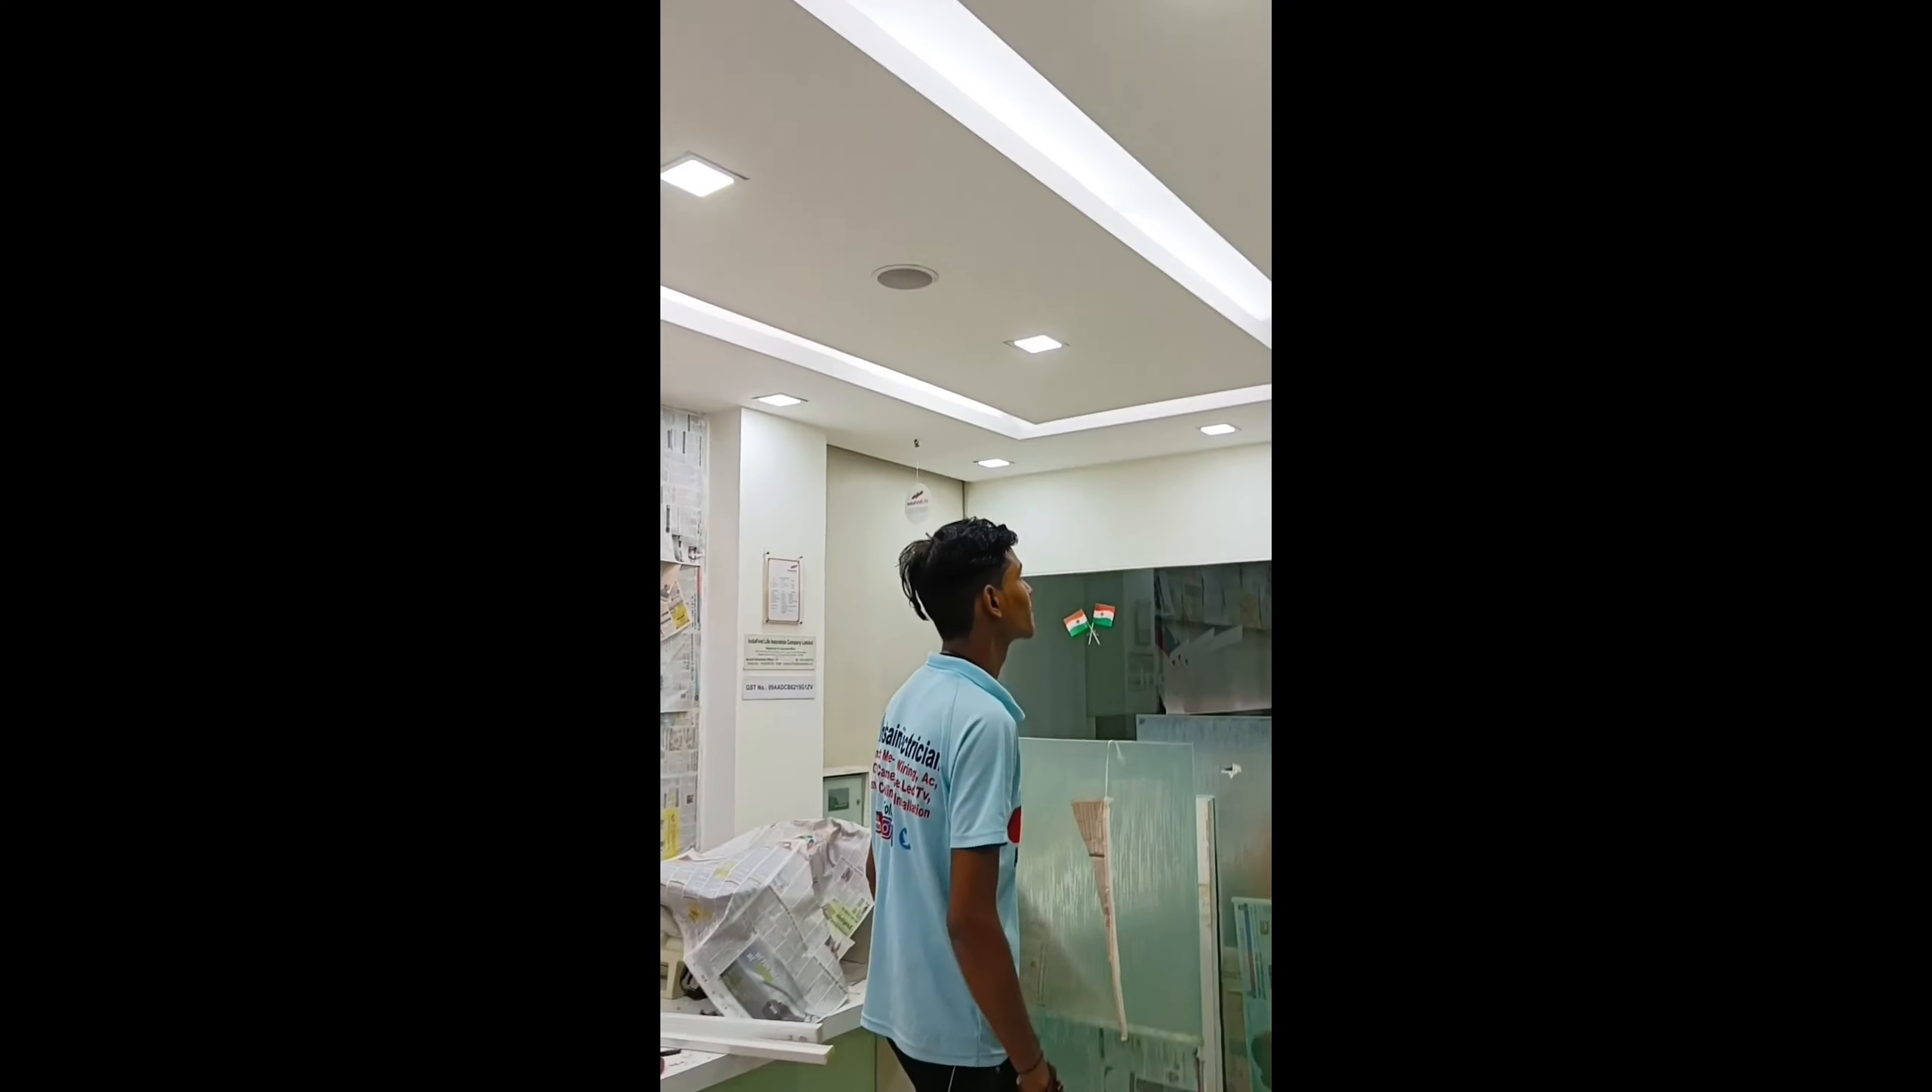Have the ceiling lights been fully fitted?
Yes.